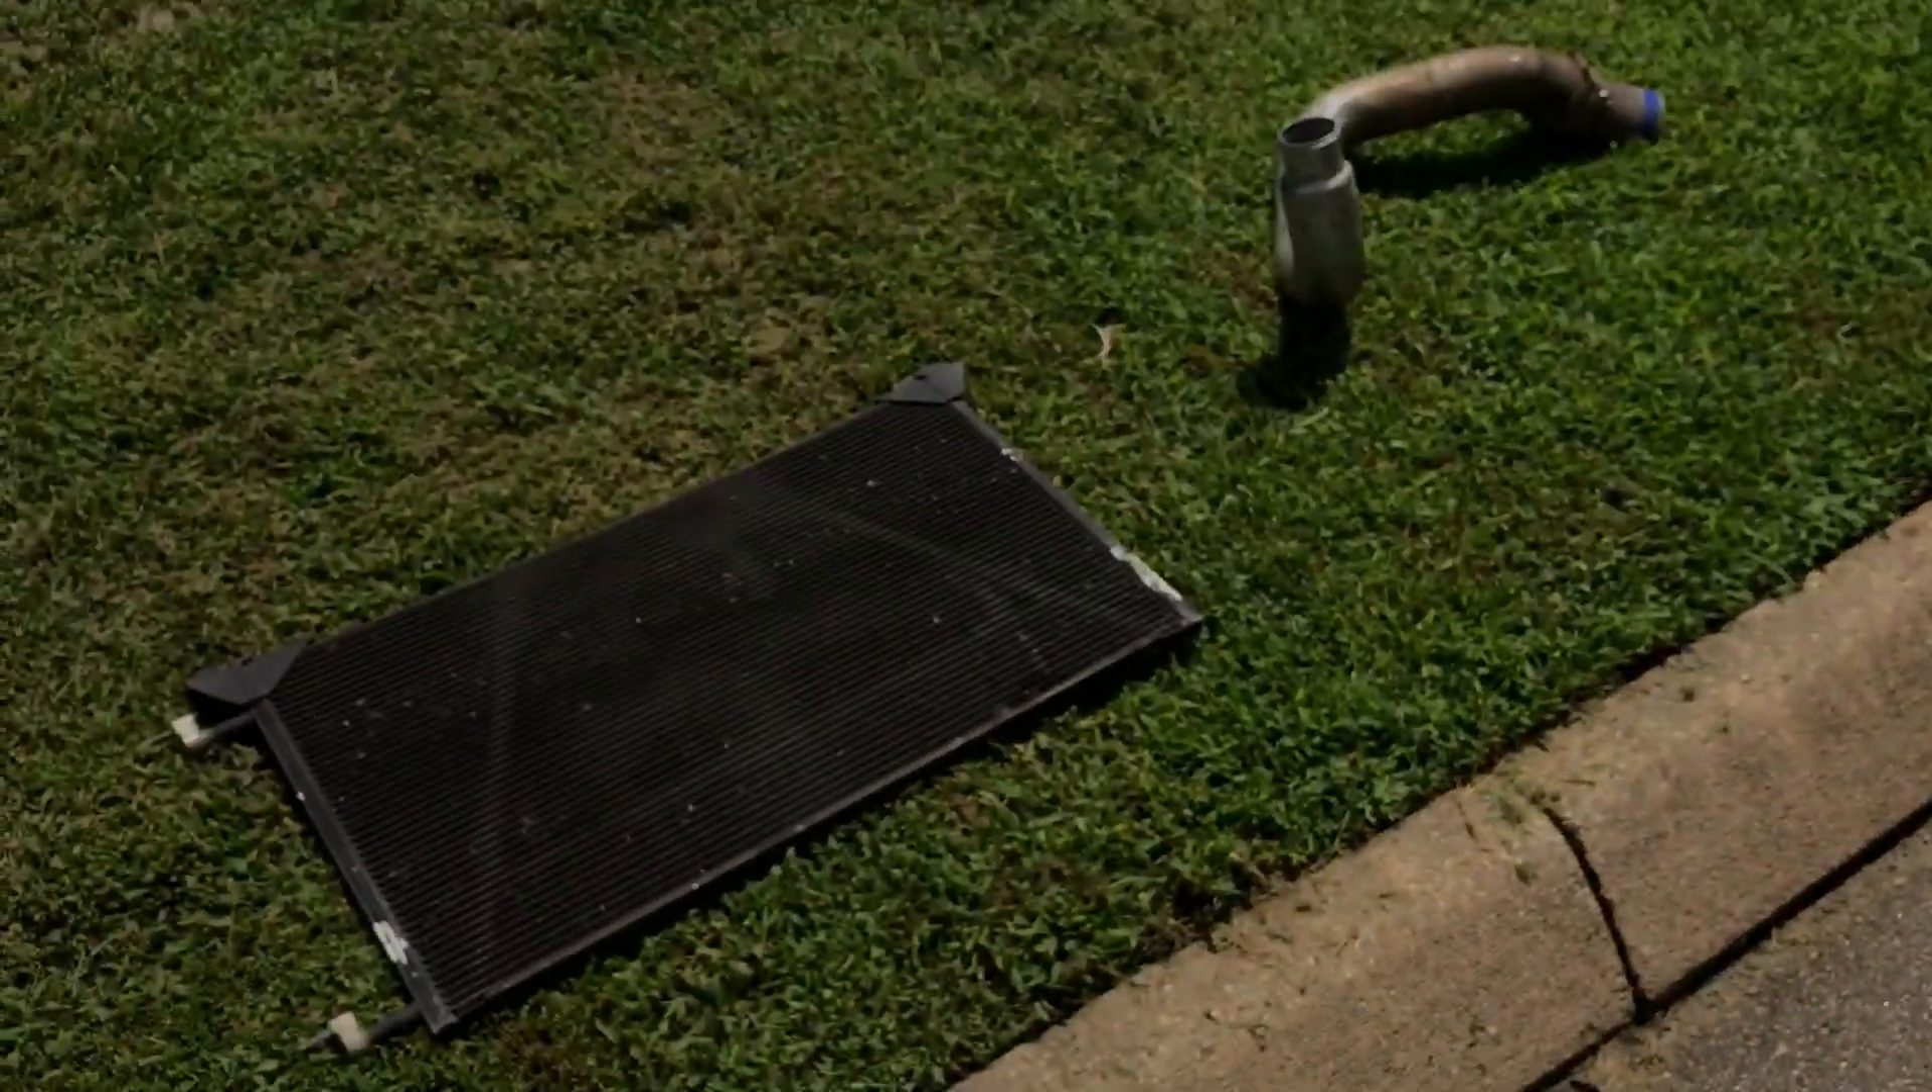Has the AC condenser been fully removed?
Yes.